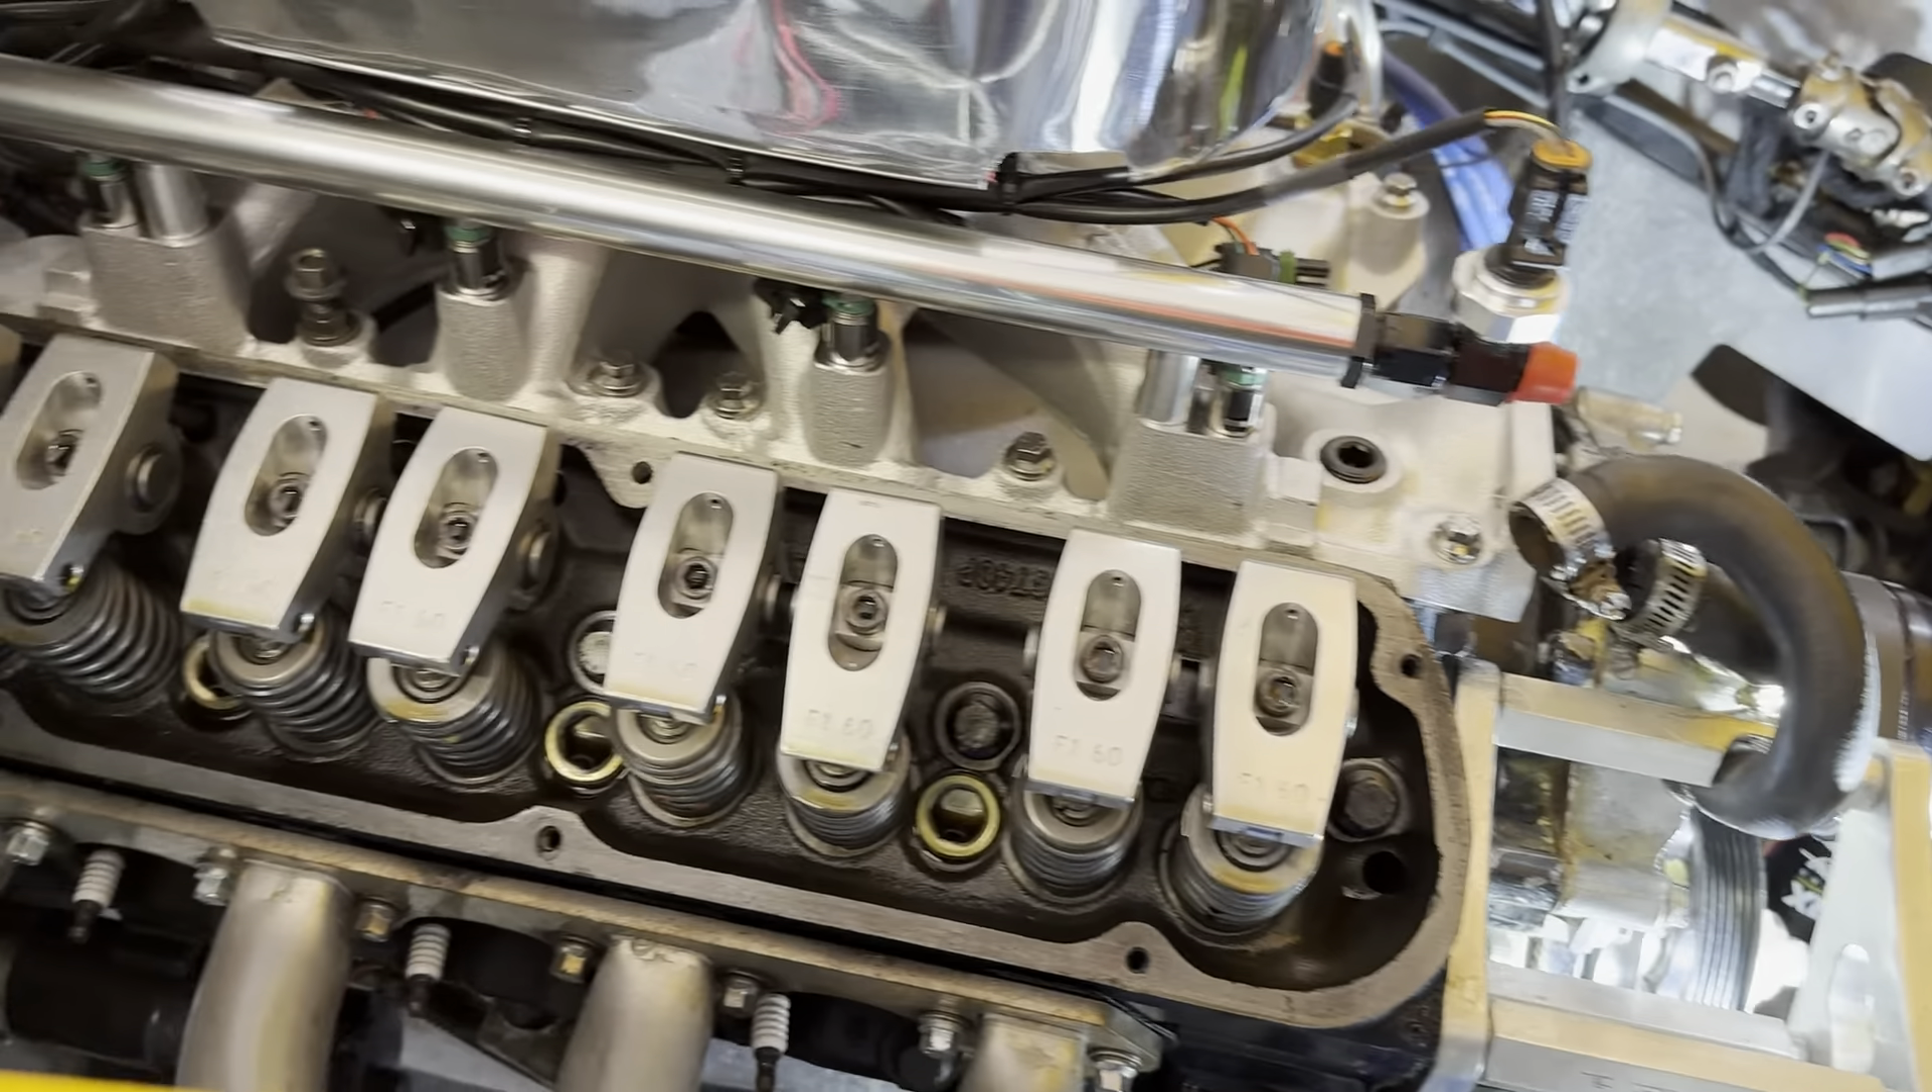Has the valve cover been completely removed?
Yes.